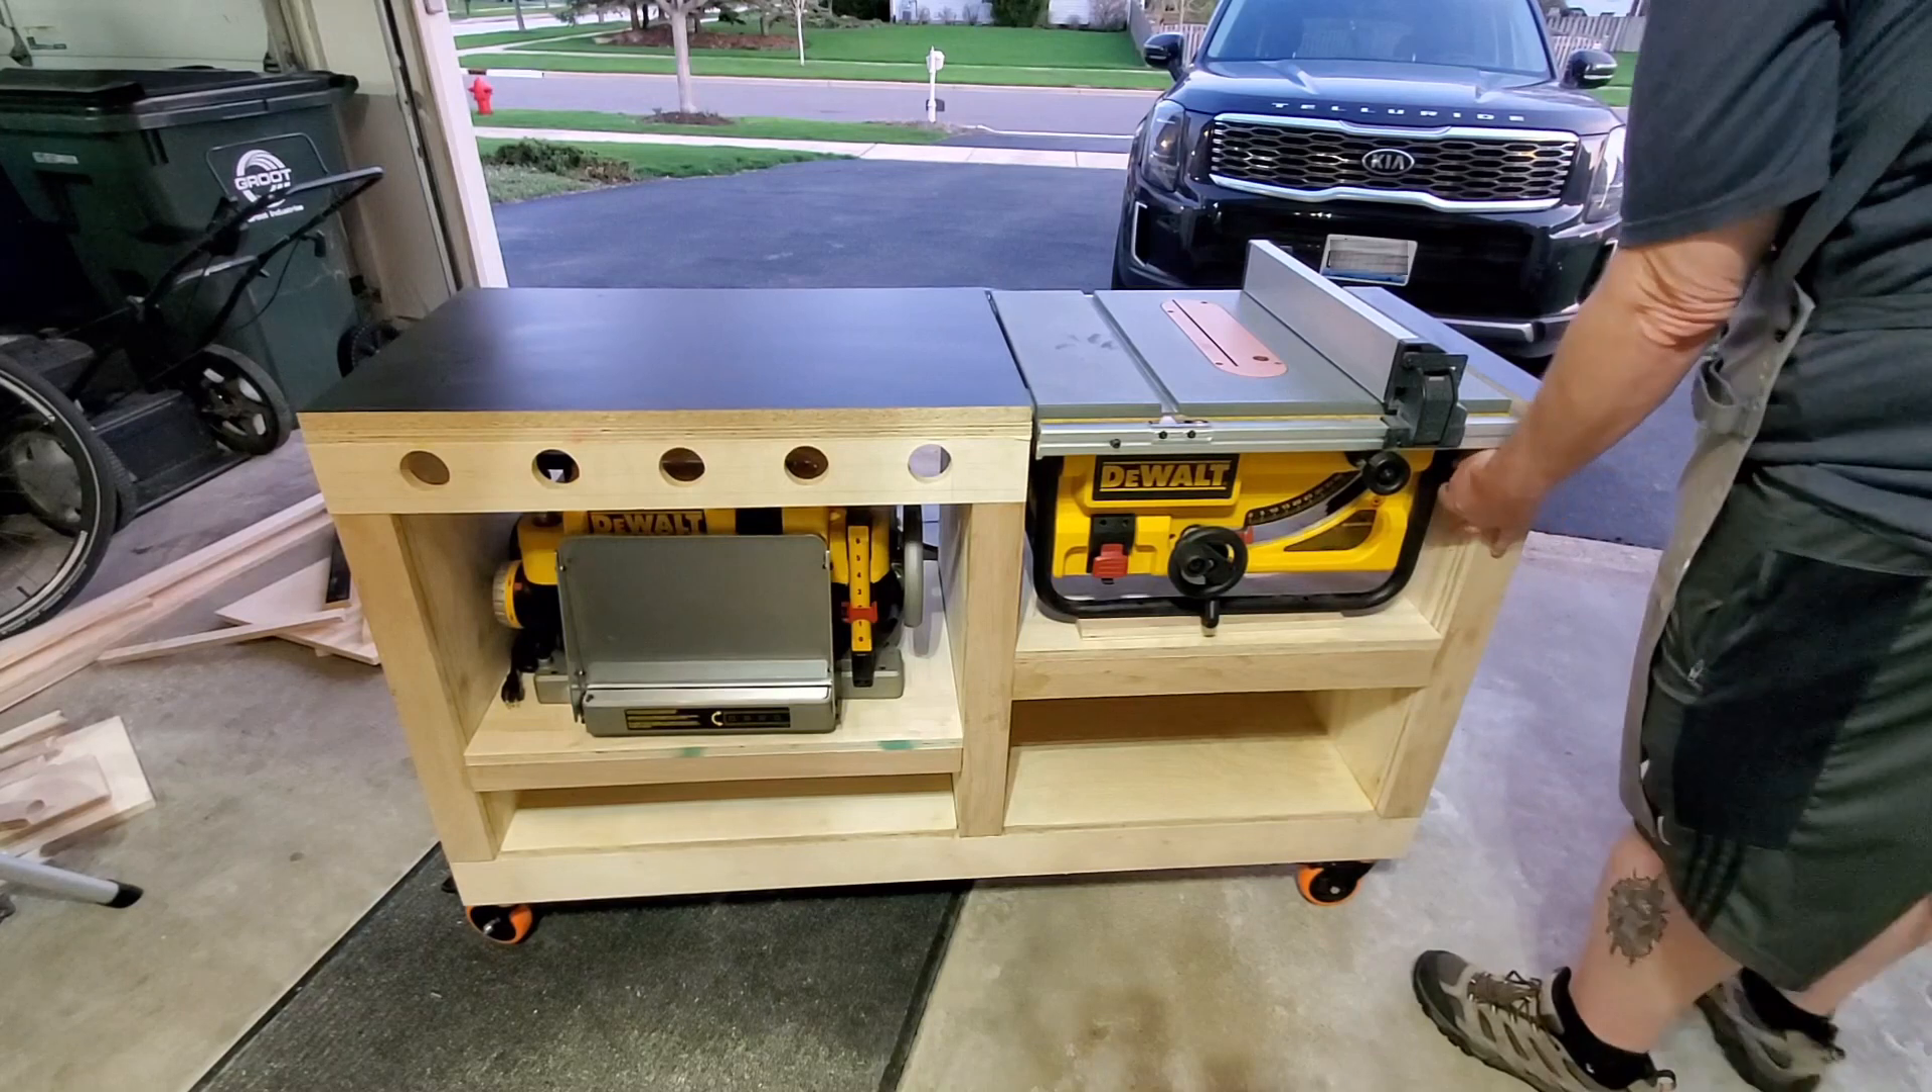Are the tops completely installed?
Yes.